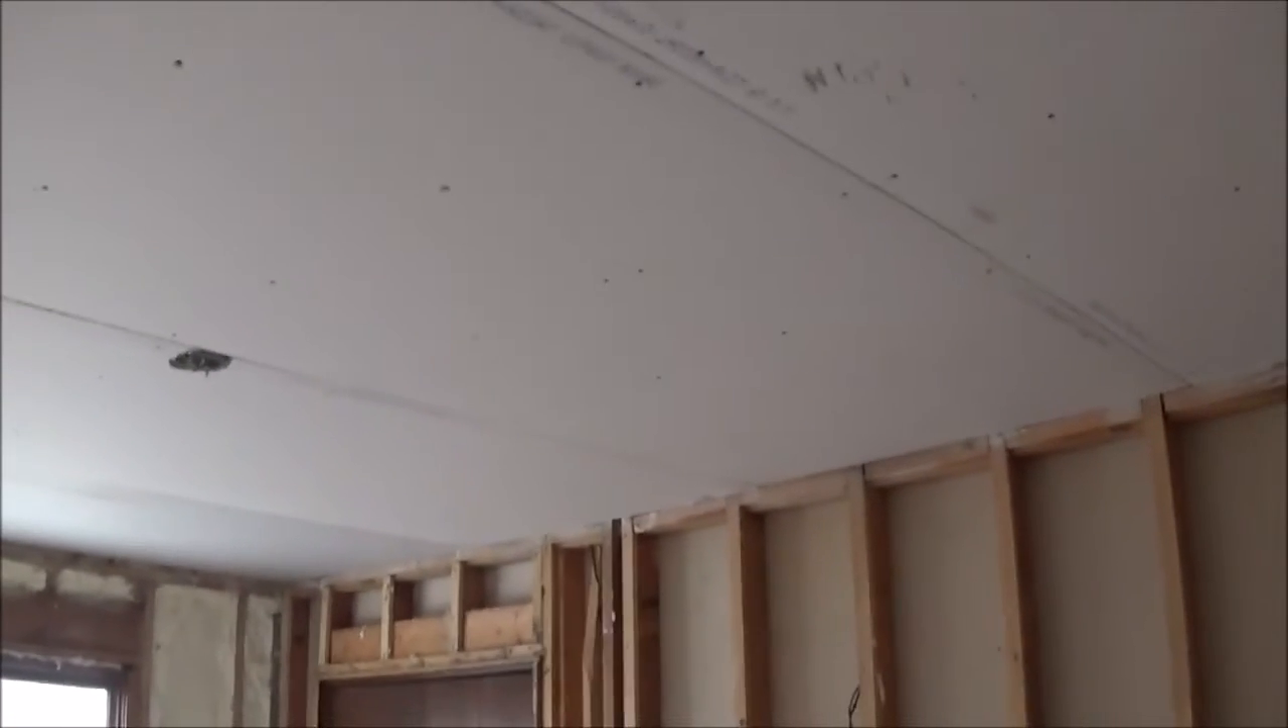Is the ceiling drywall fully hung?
Yes.